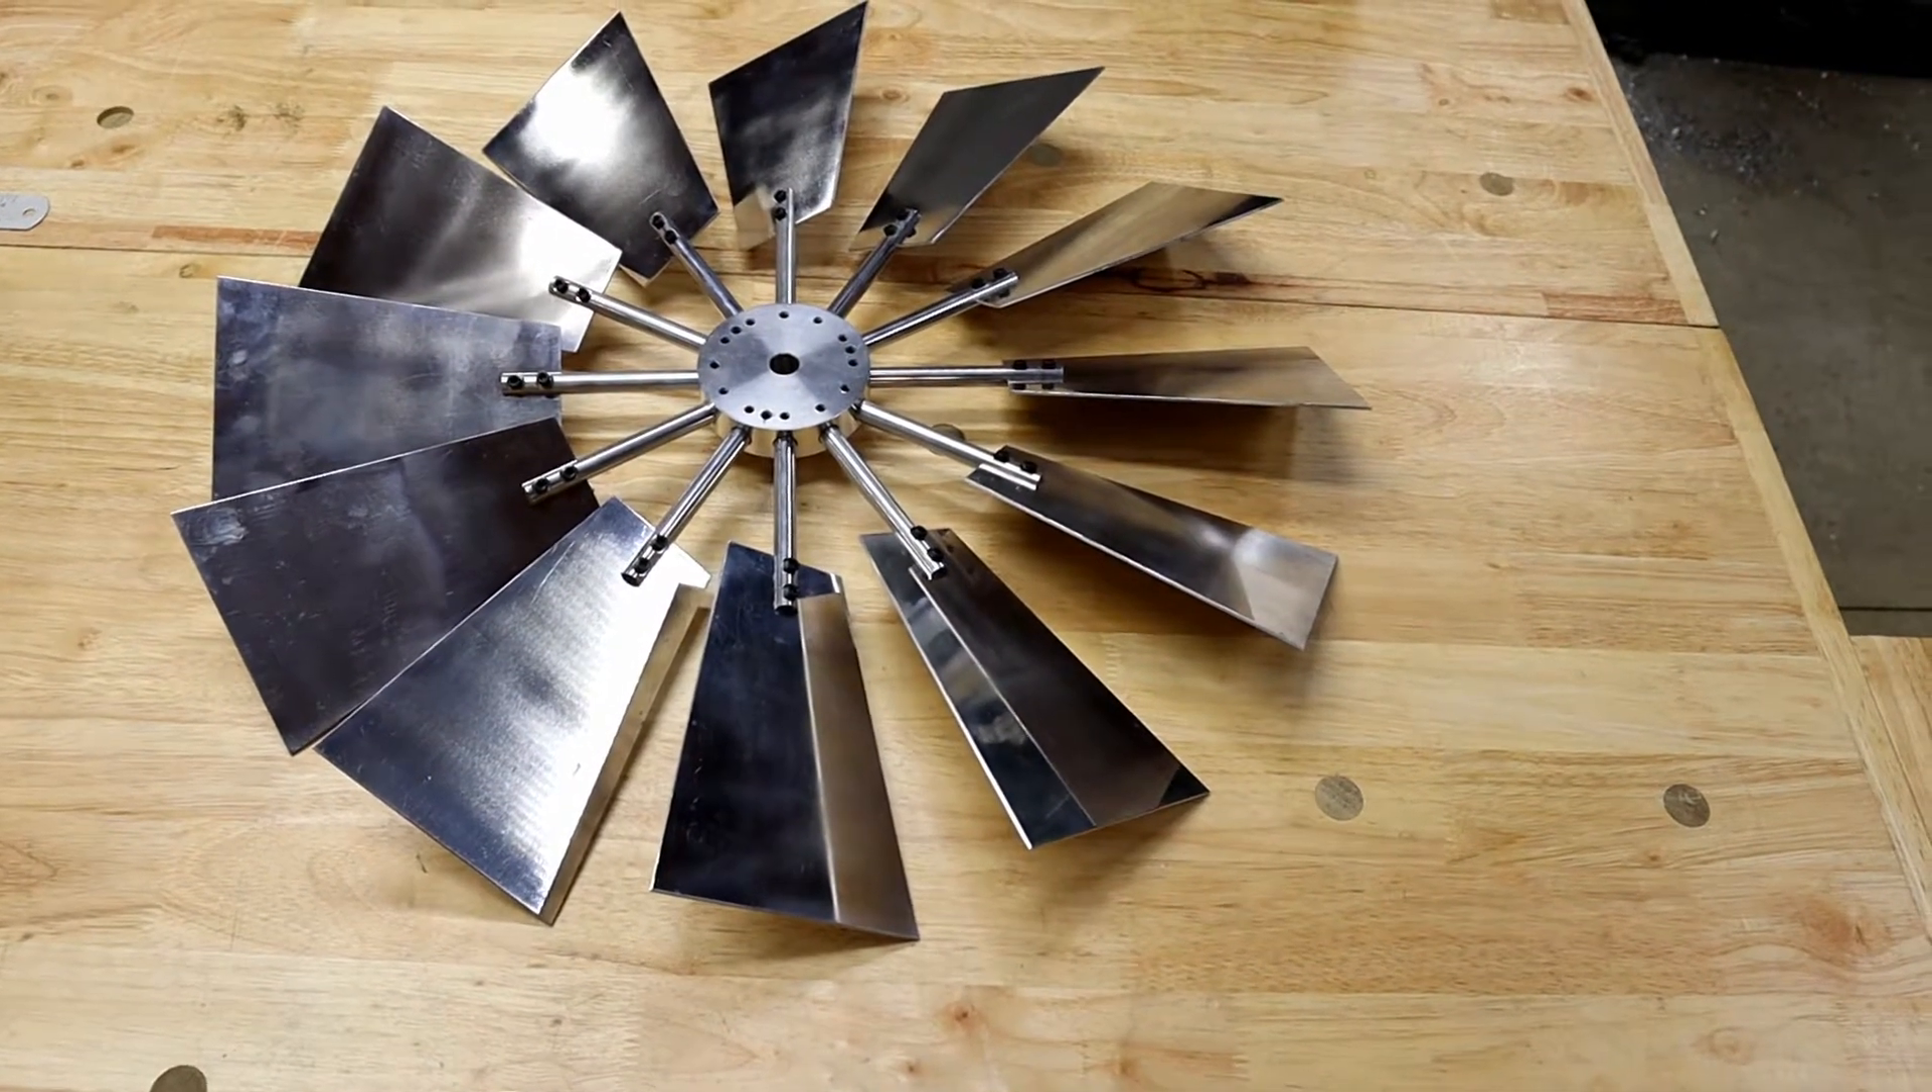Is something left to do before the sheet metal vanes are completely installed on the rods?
No.